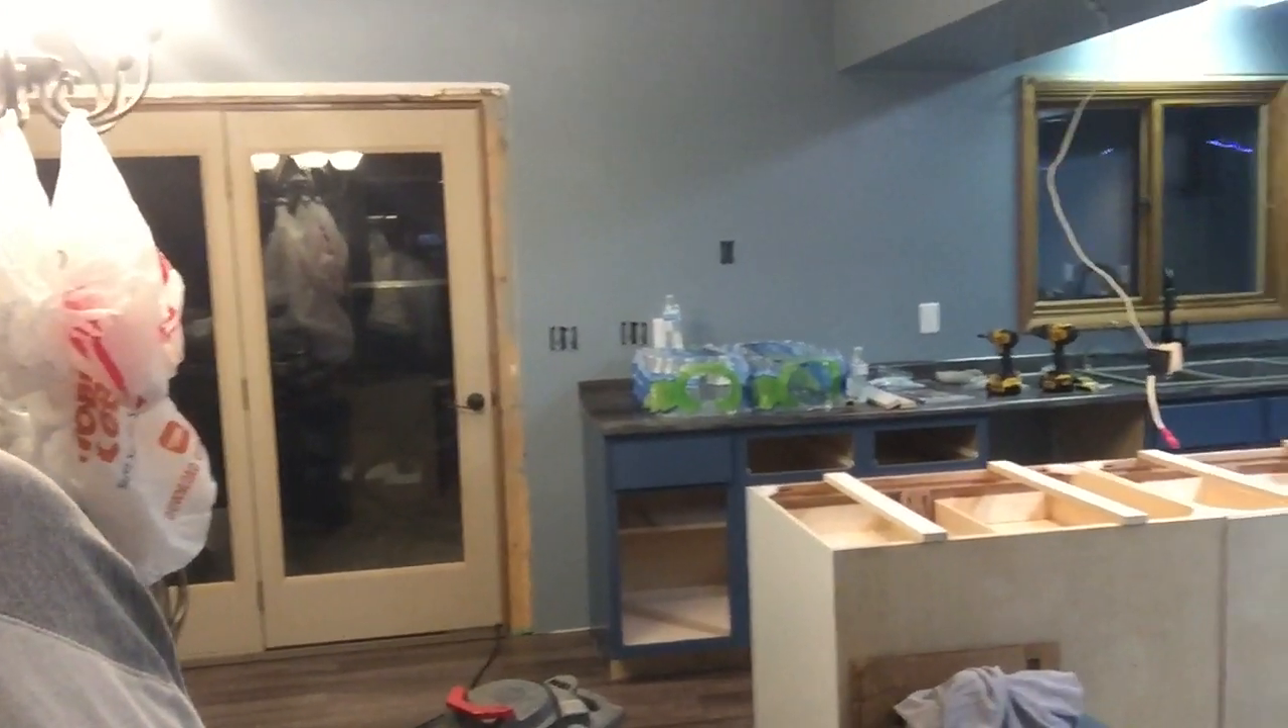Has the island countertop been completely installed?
No.